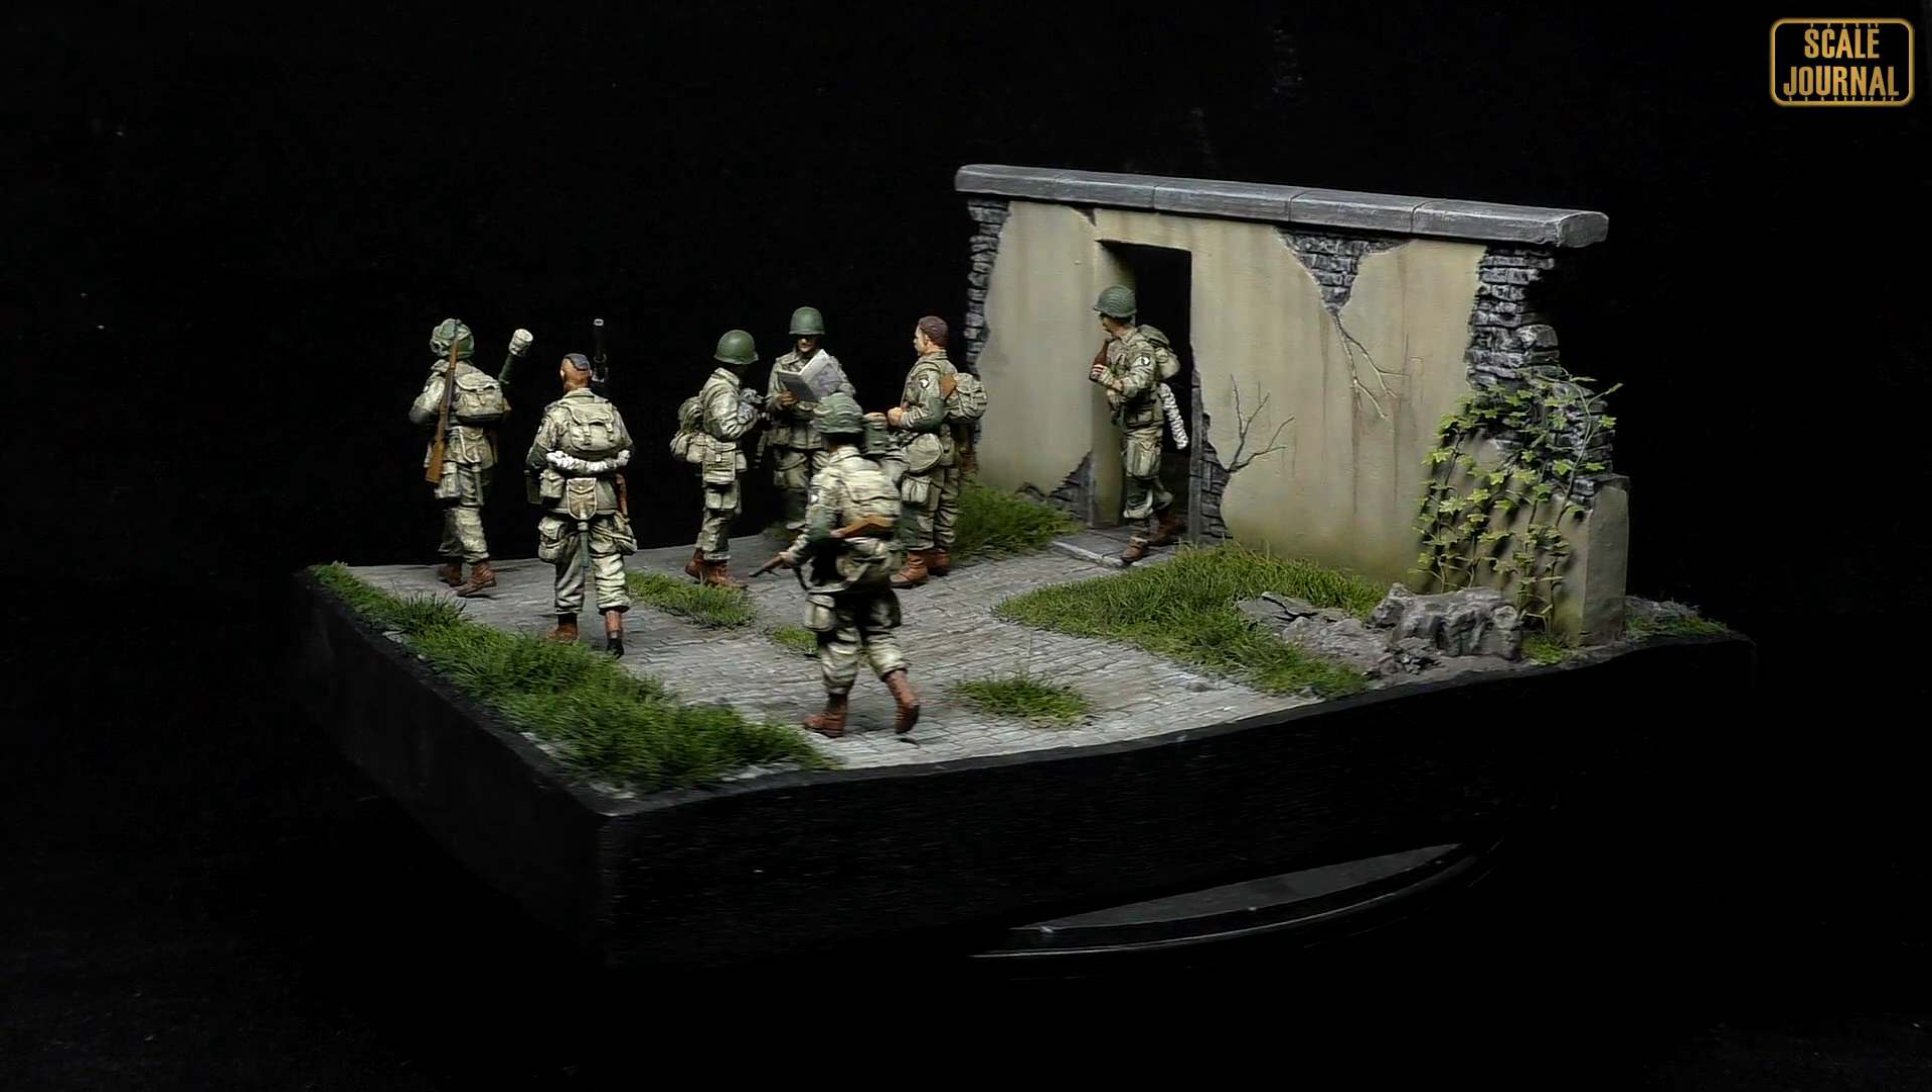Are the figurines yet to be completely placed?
No.